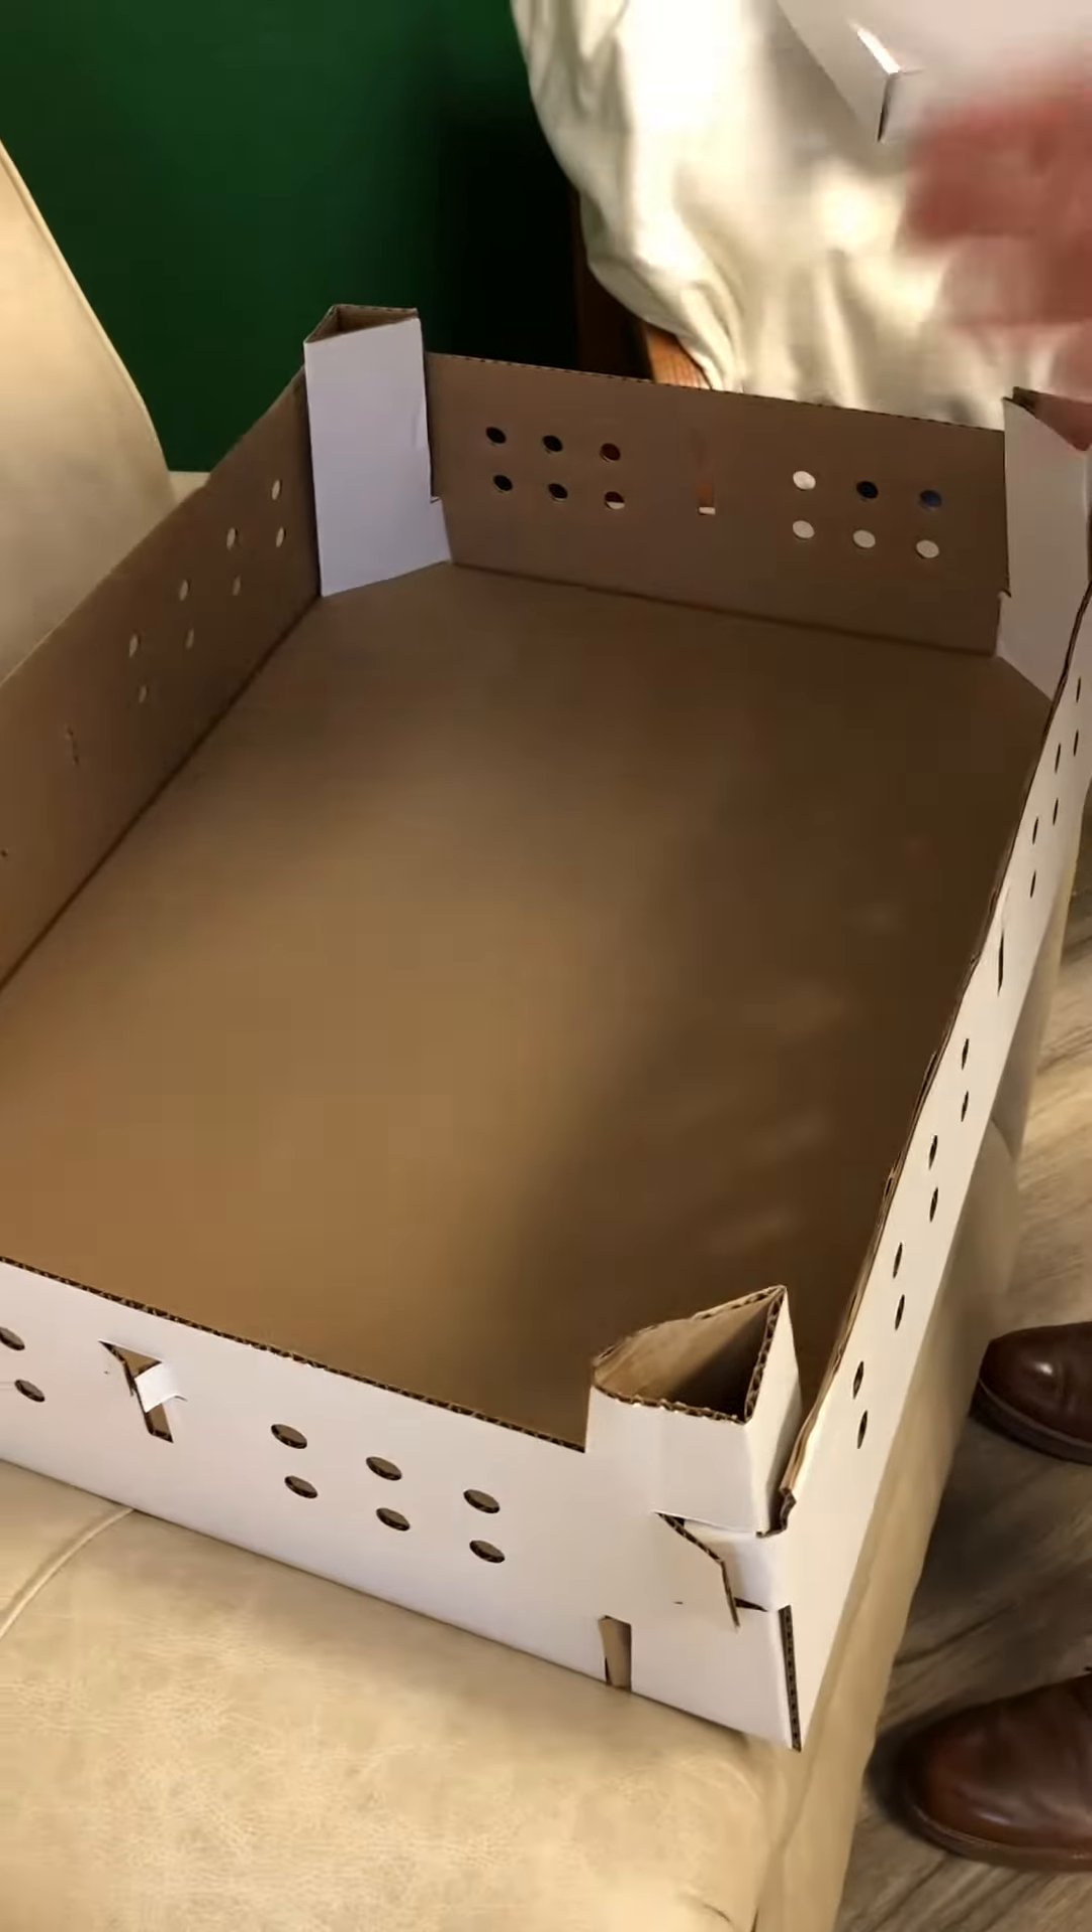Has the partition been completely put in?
No.